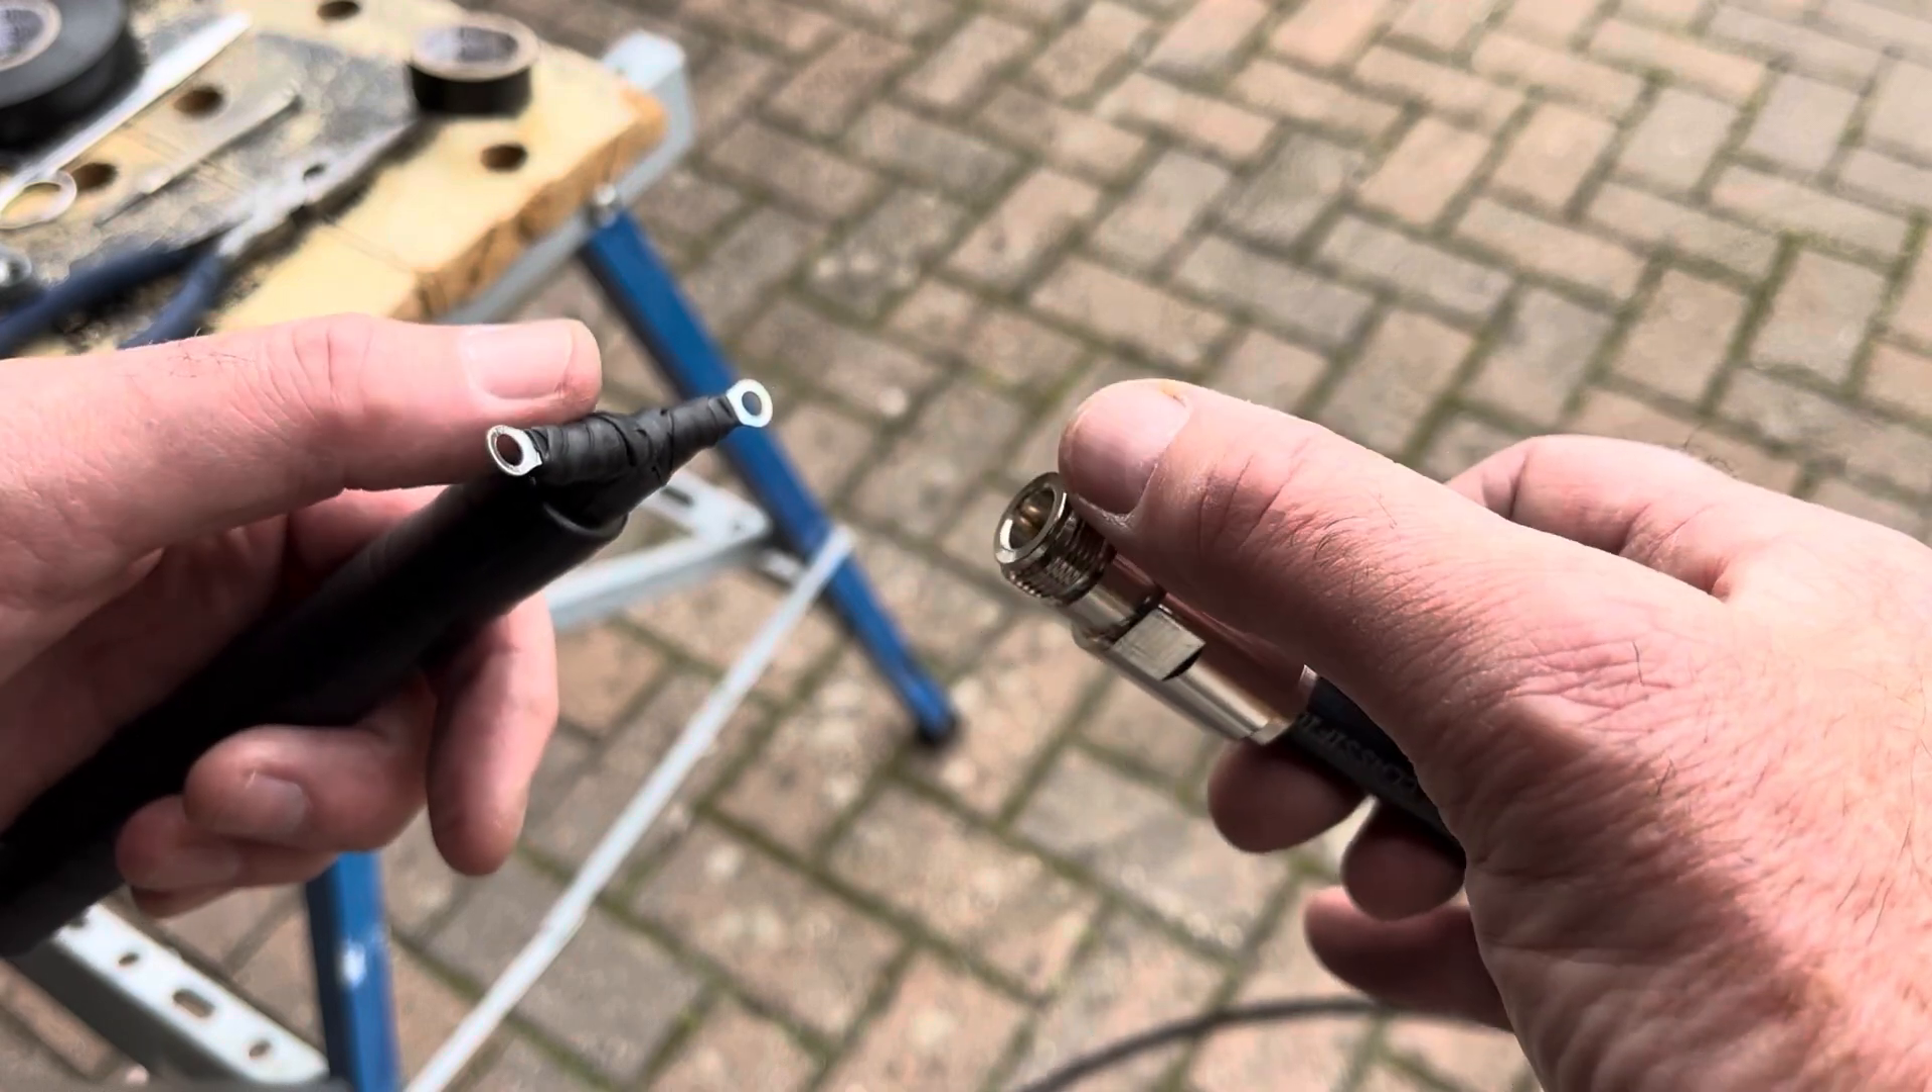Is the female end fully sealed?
No.